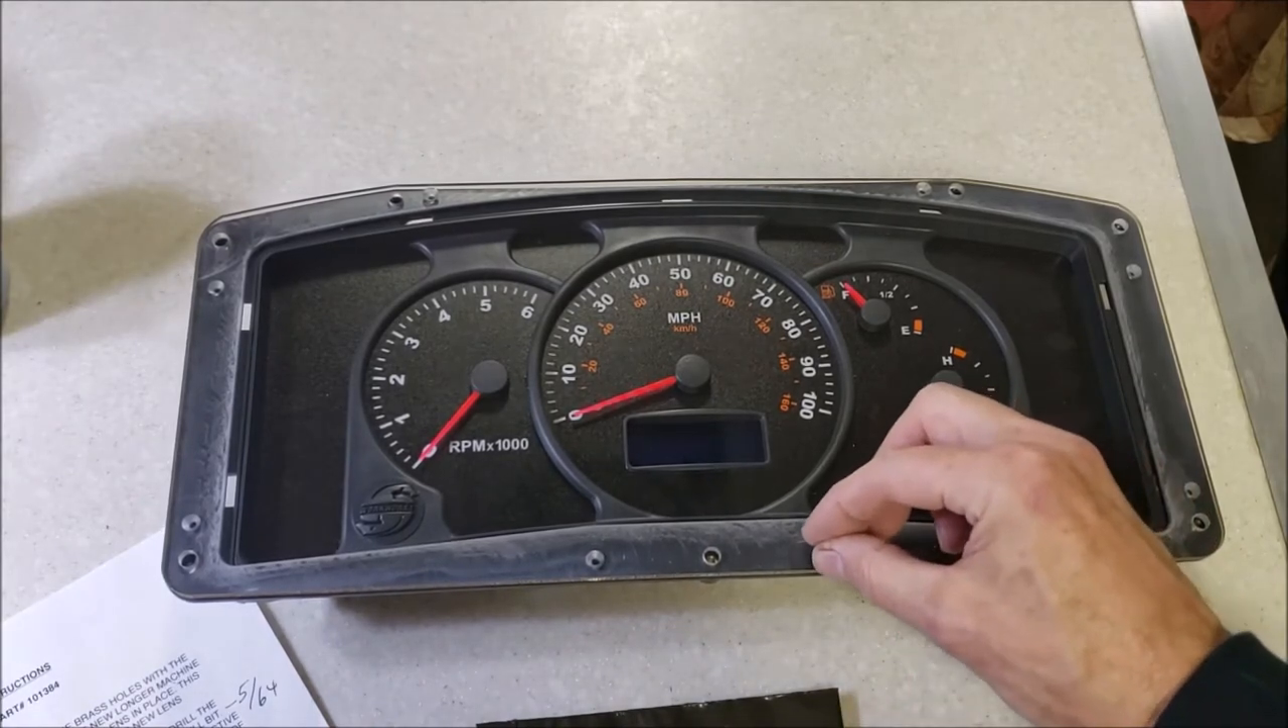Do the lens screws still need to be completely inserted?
Yes.